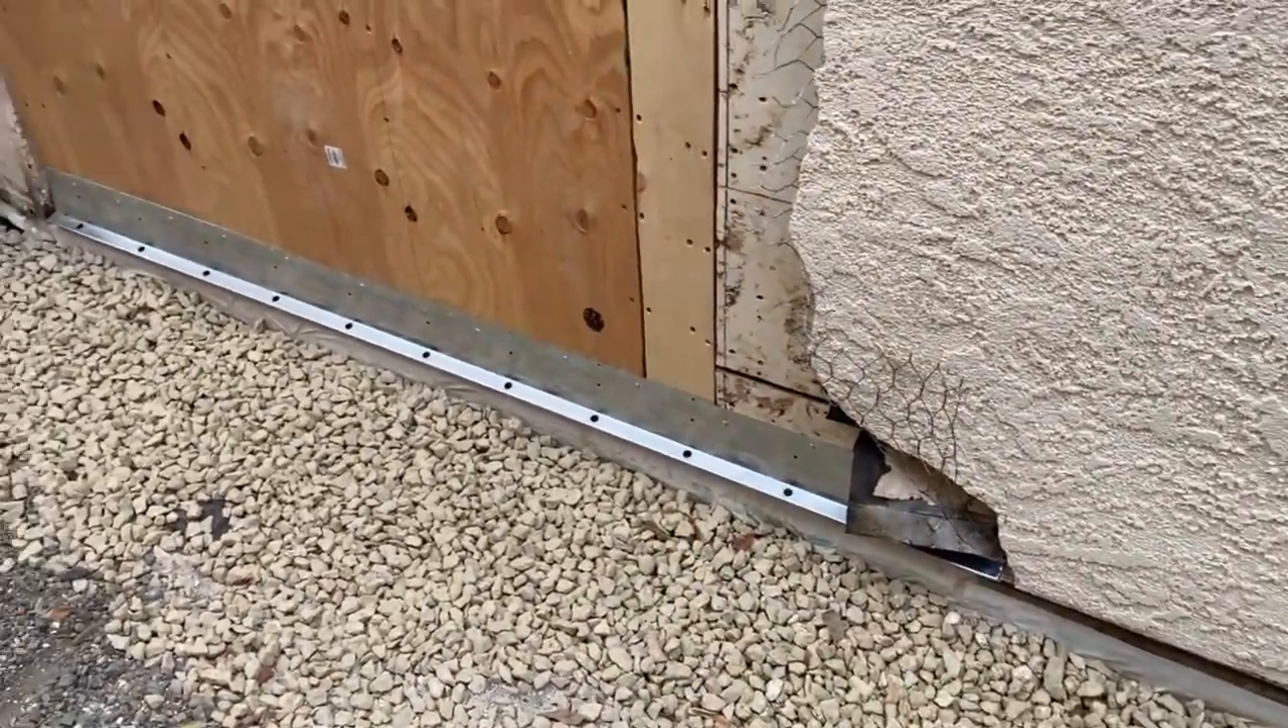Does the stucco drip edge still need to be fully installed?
No.